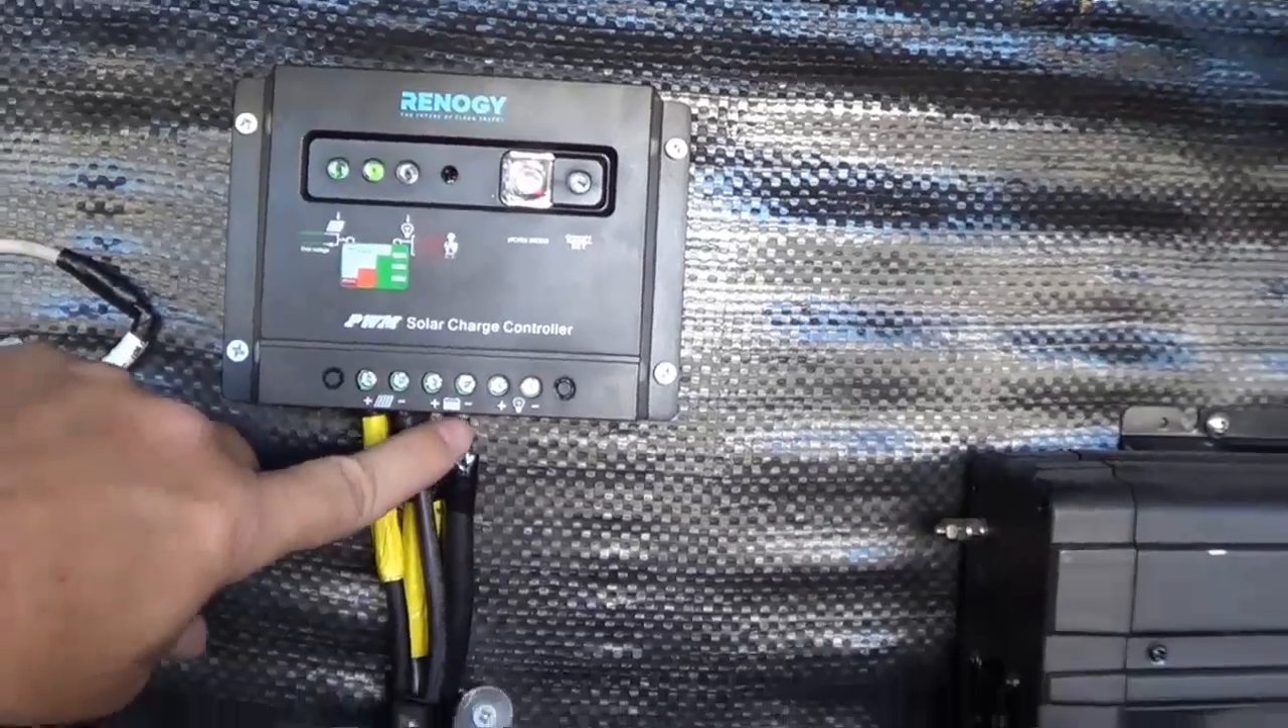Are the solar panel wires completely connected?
Yes.